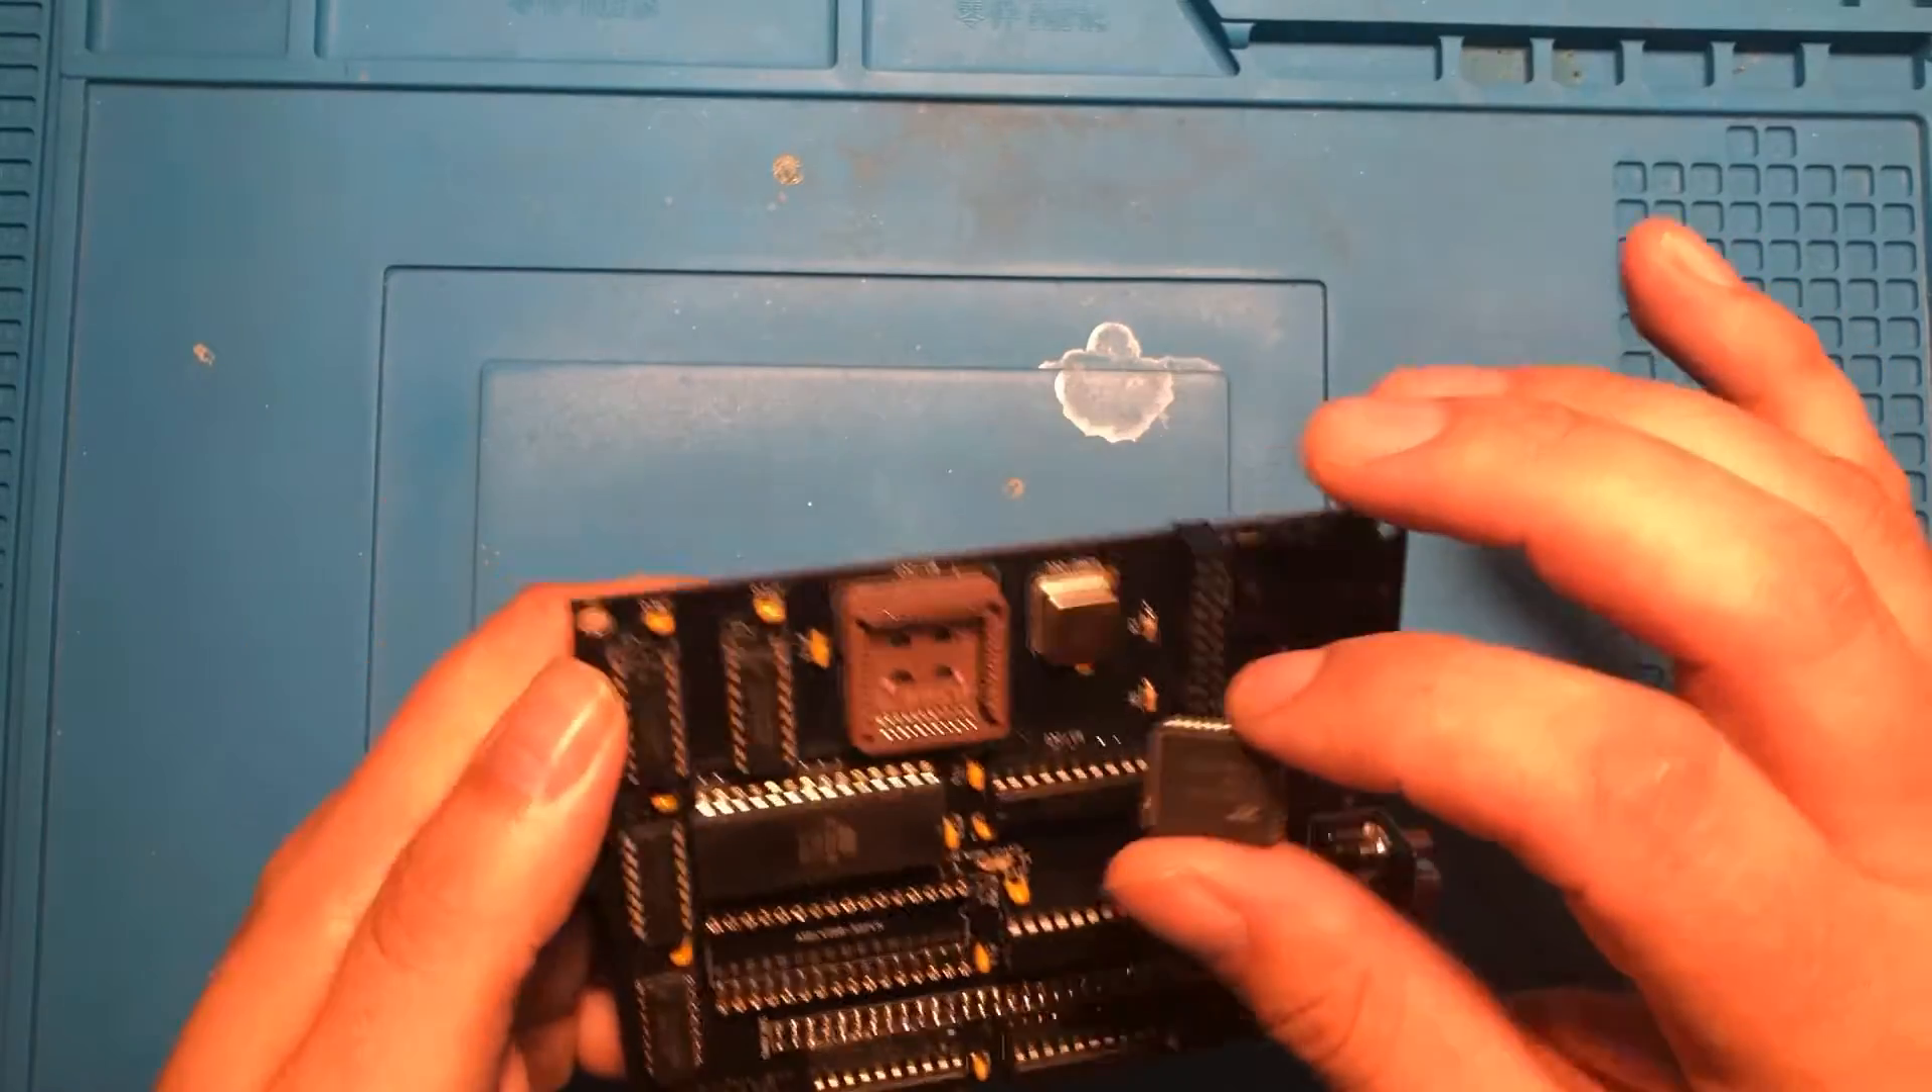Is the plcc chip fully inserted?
No.